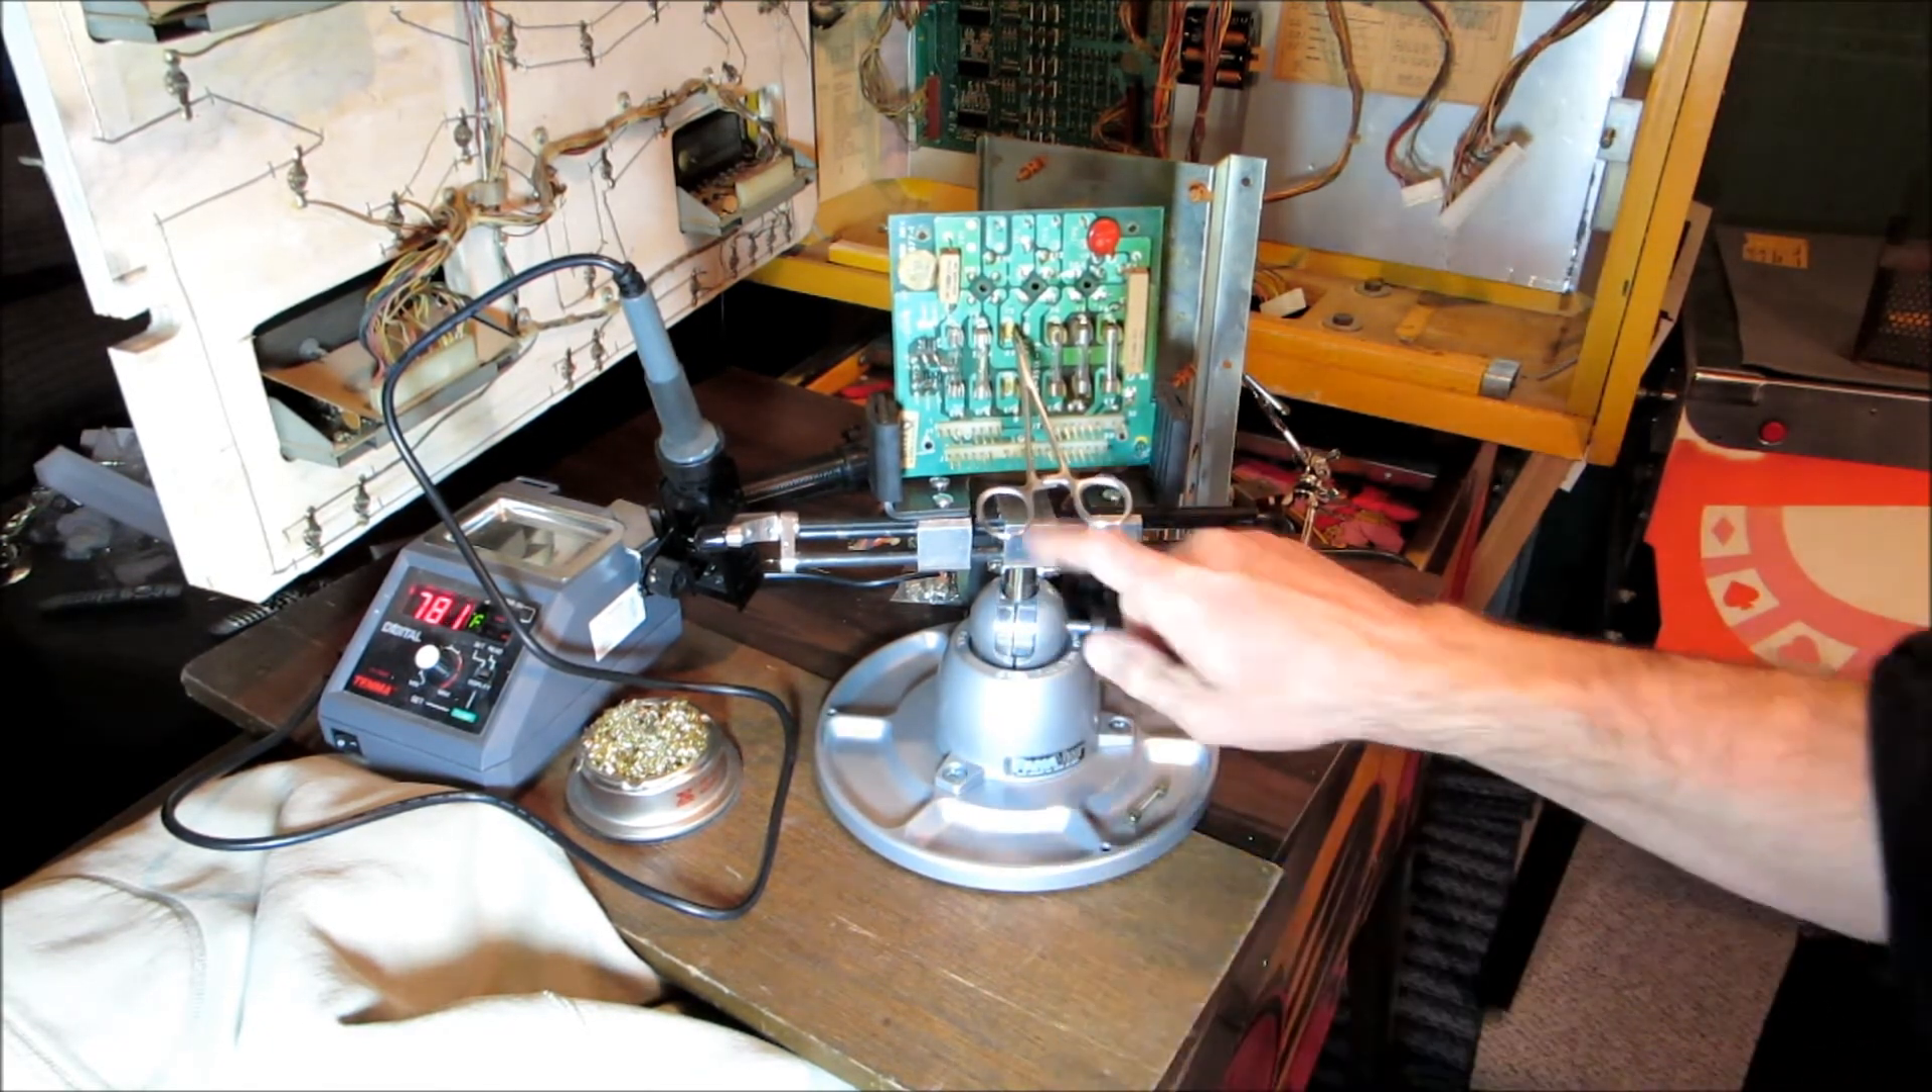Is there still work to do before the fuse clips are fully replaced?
Yes.